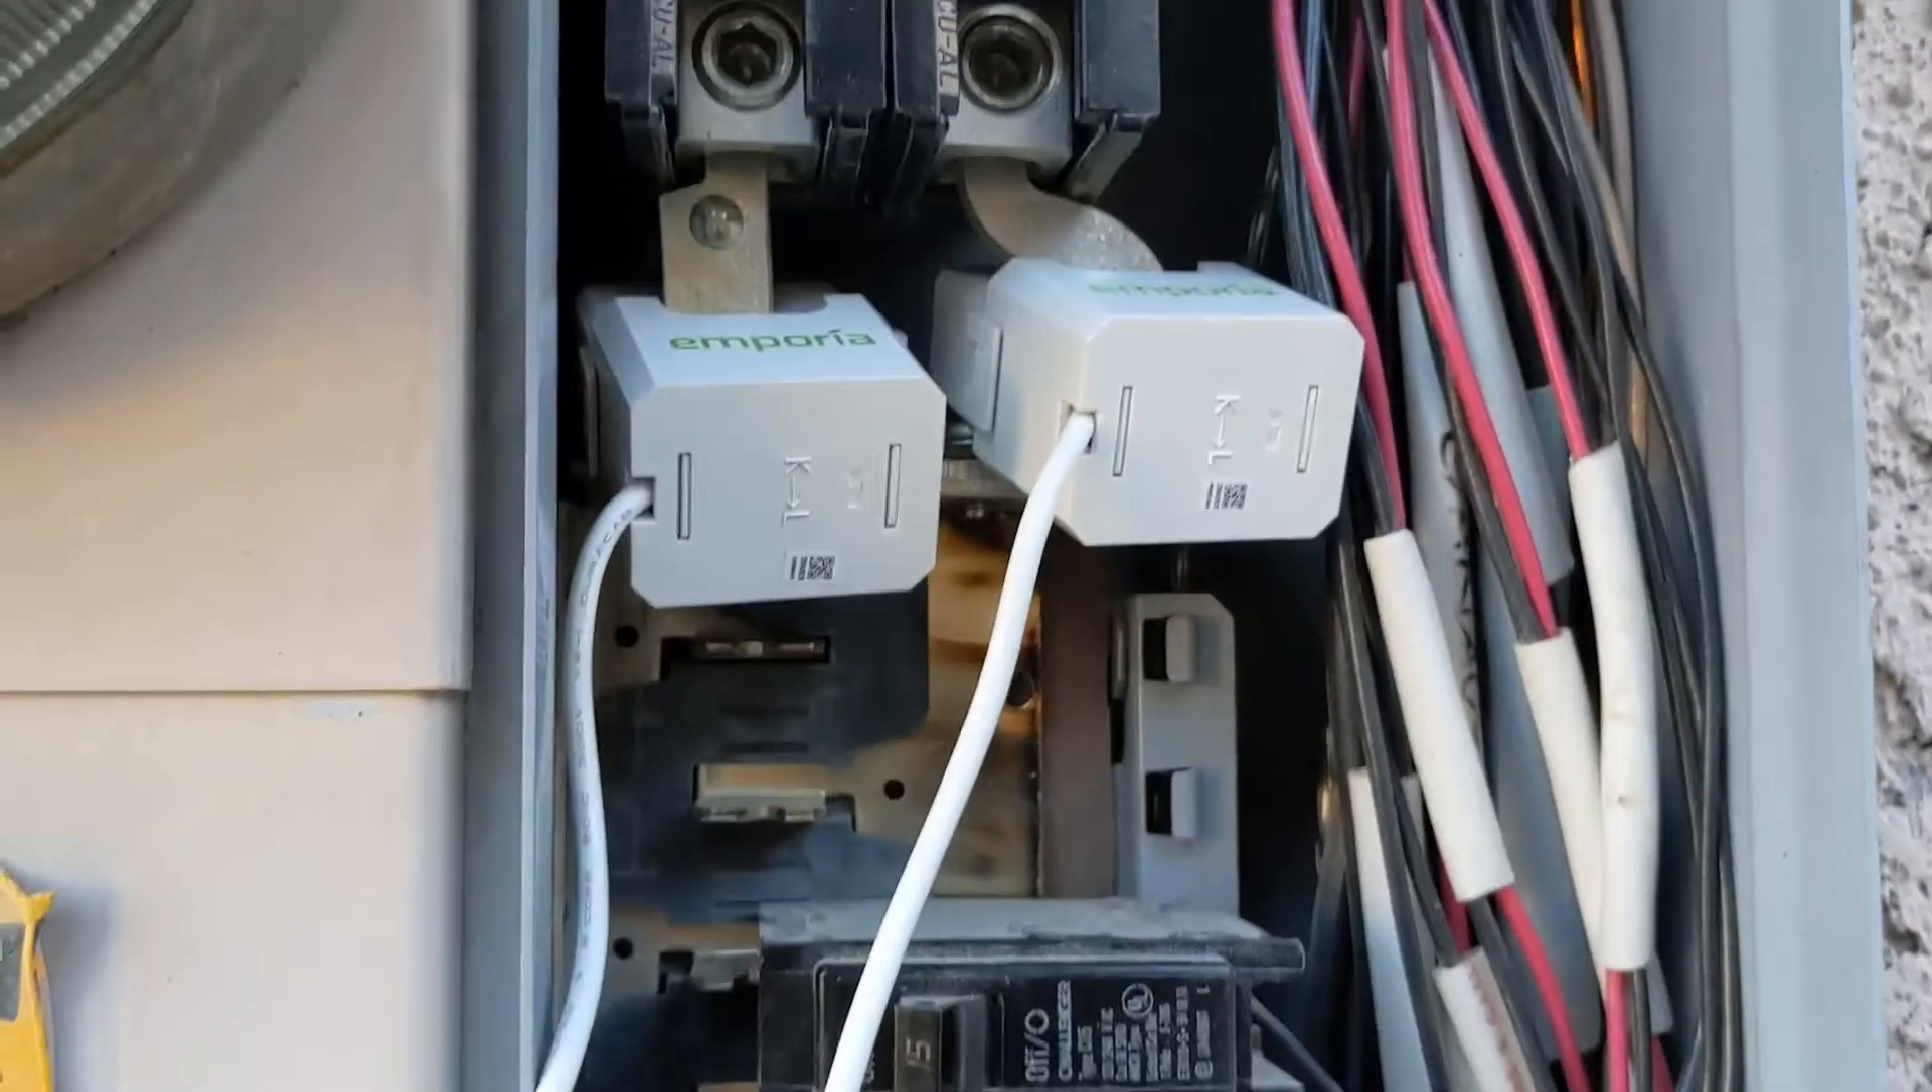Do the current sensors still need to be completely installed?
No.